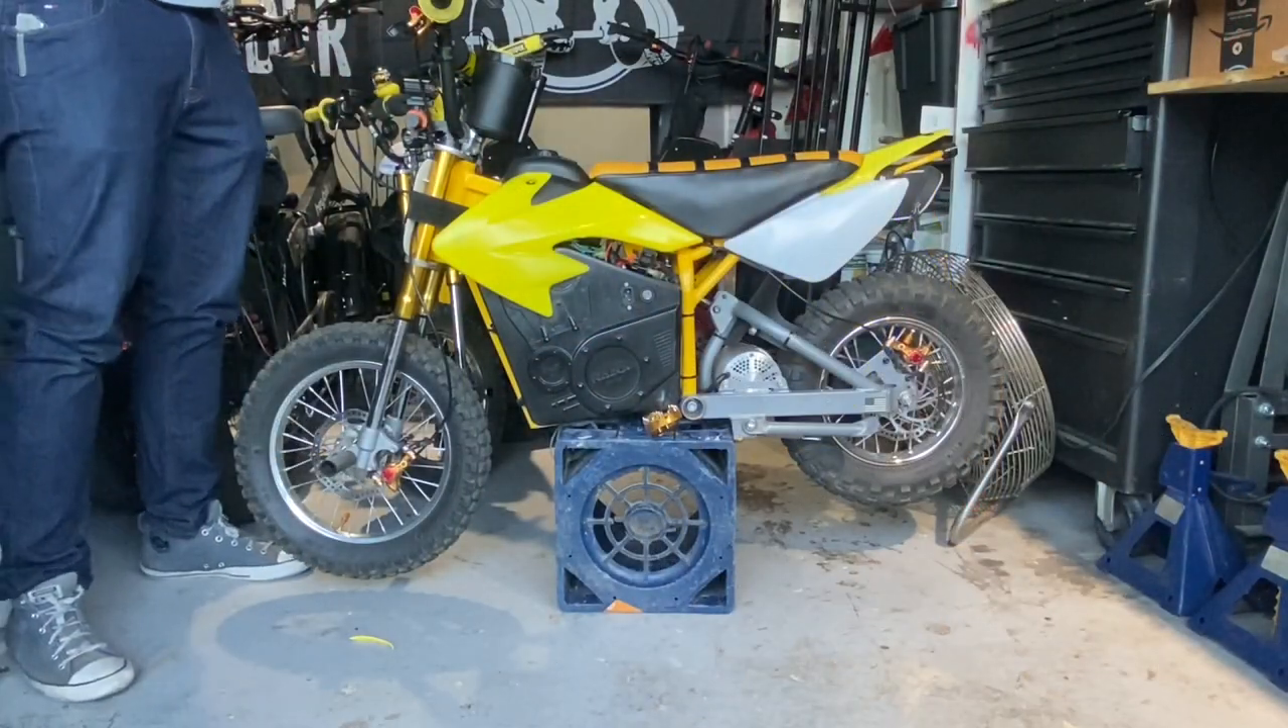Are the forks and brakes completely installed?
Yes.